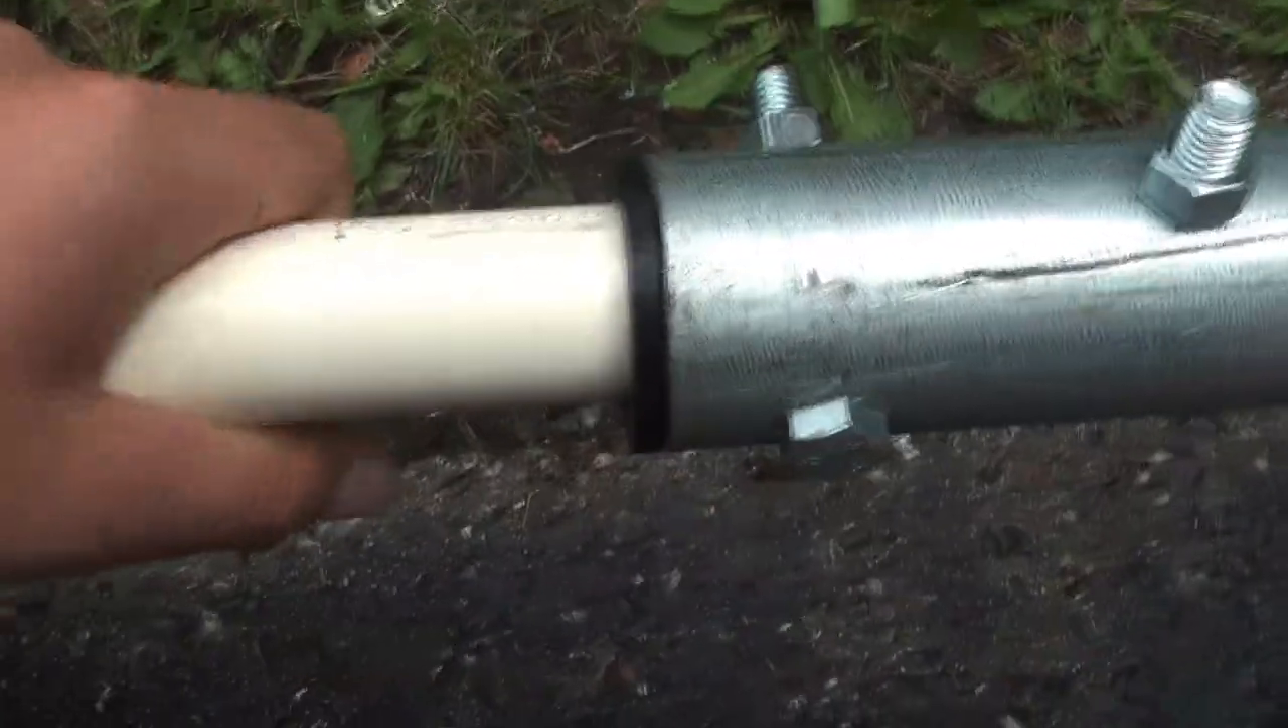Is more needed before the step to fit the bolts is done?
No.